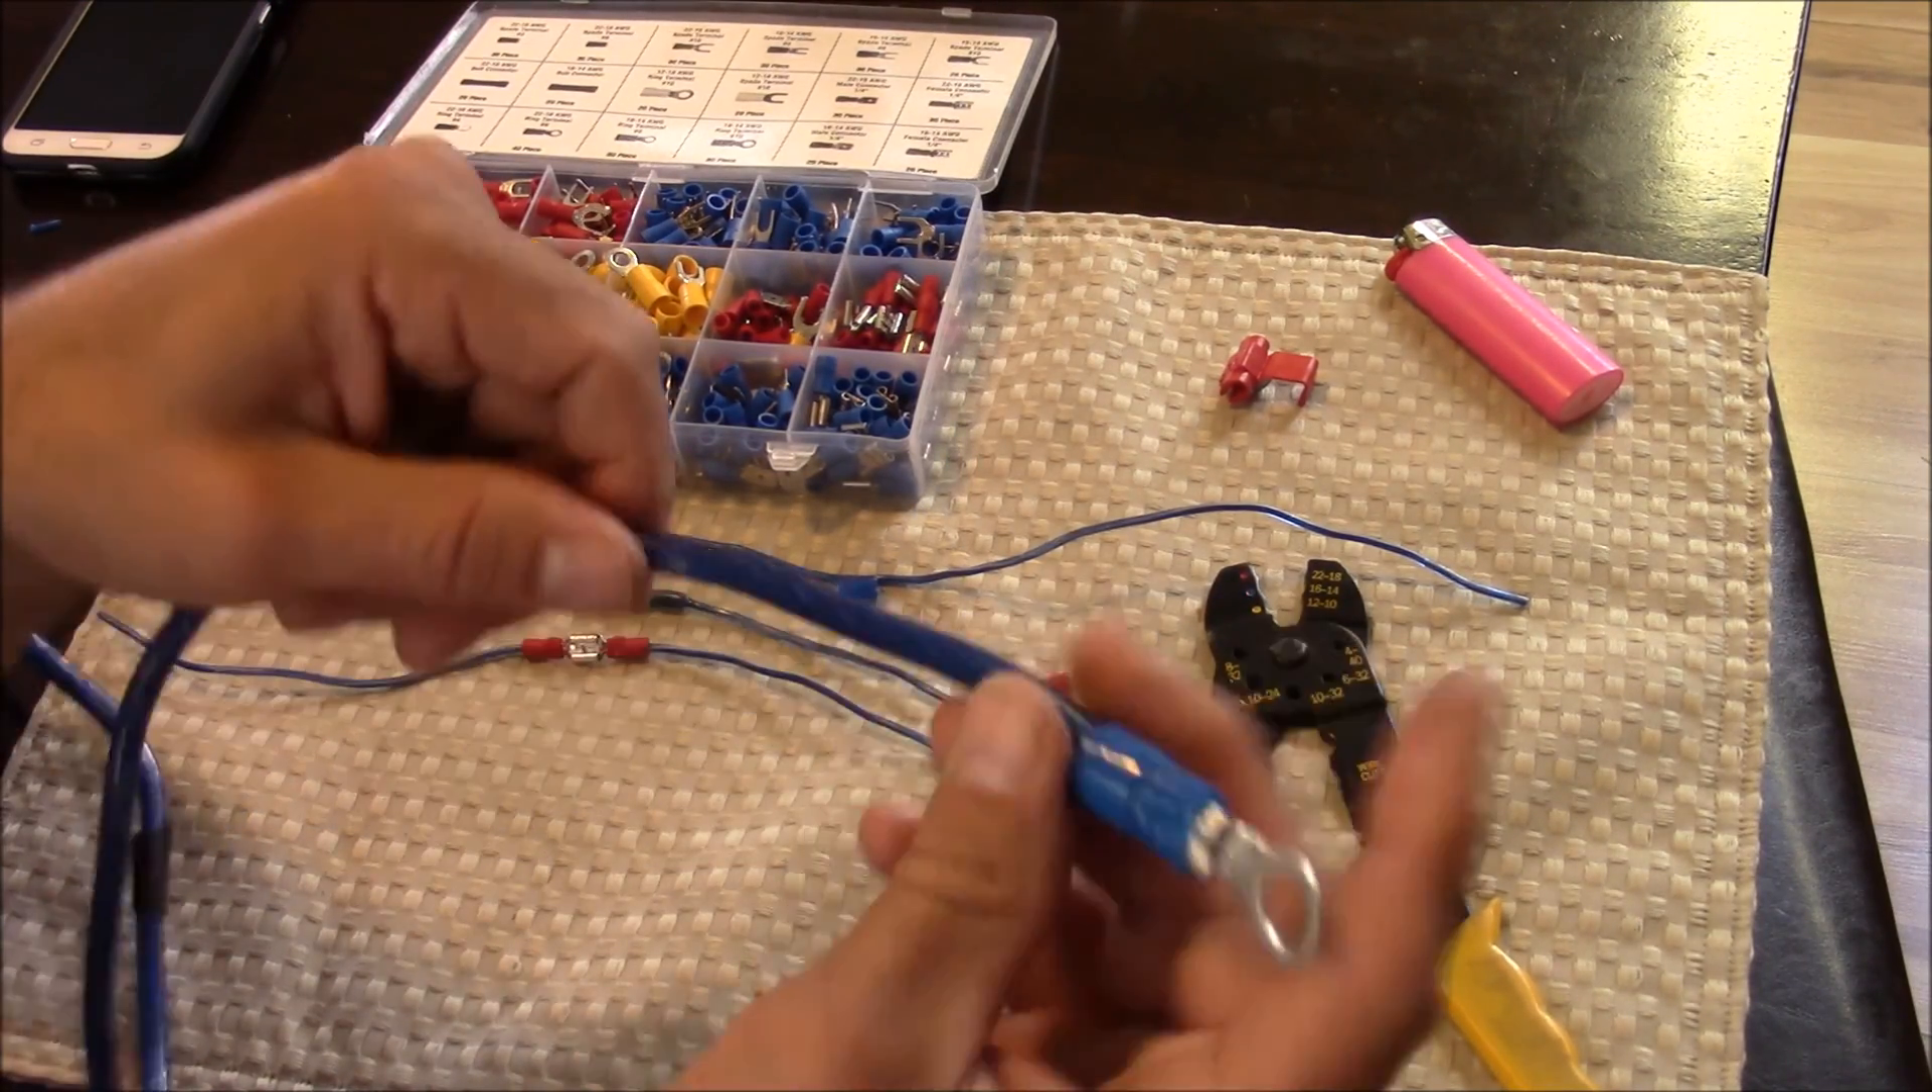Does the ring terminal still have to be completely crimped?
No.